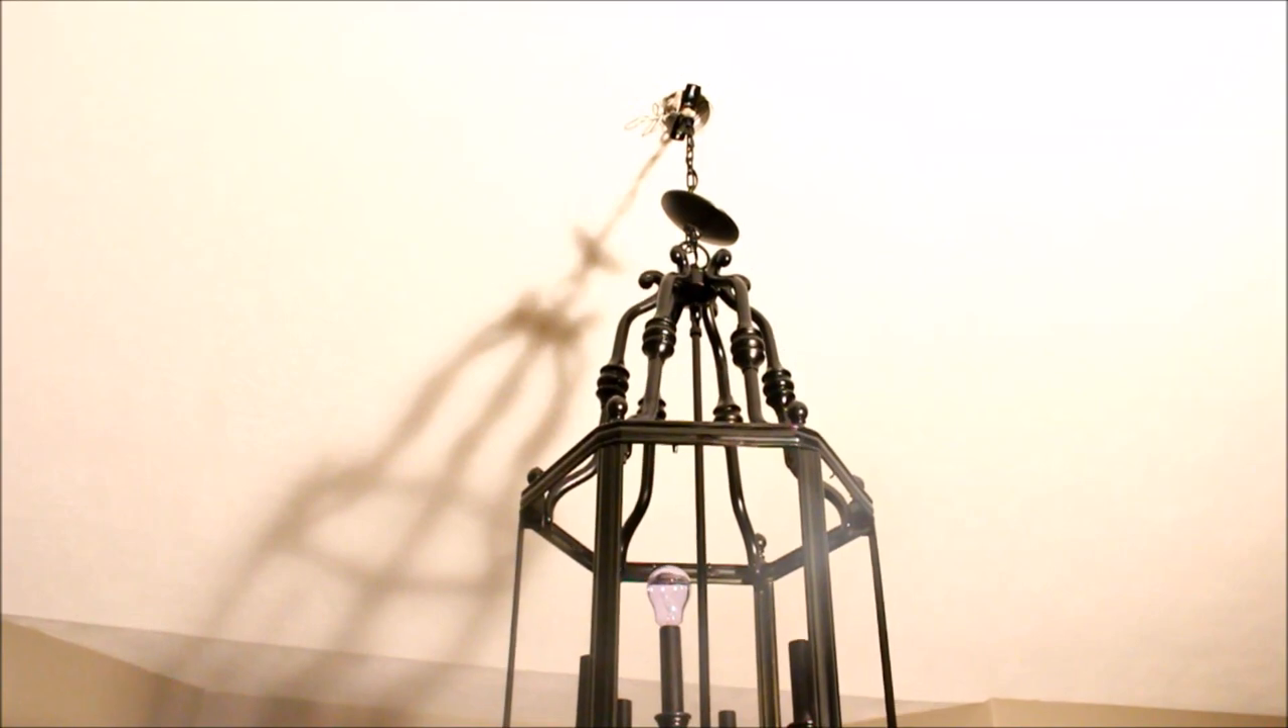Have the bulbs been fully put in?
No.